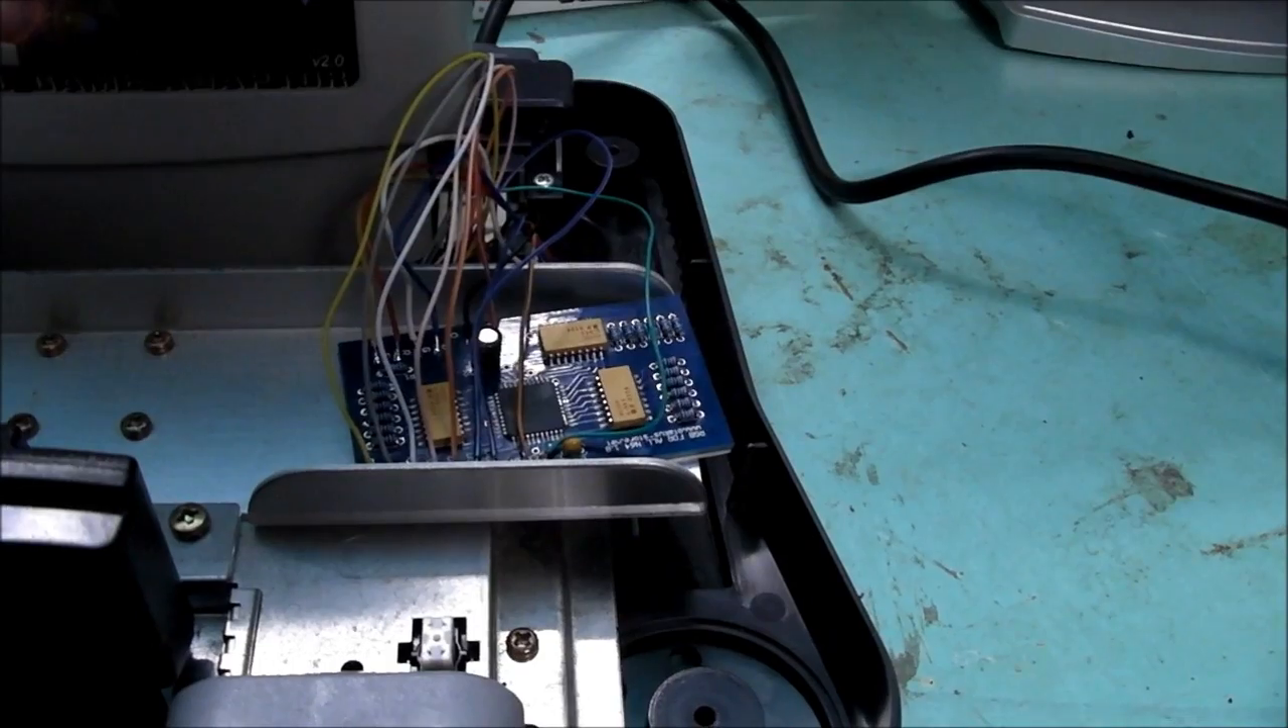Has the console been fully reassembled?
No.